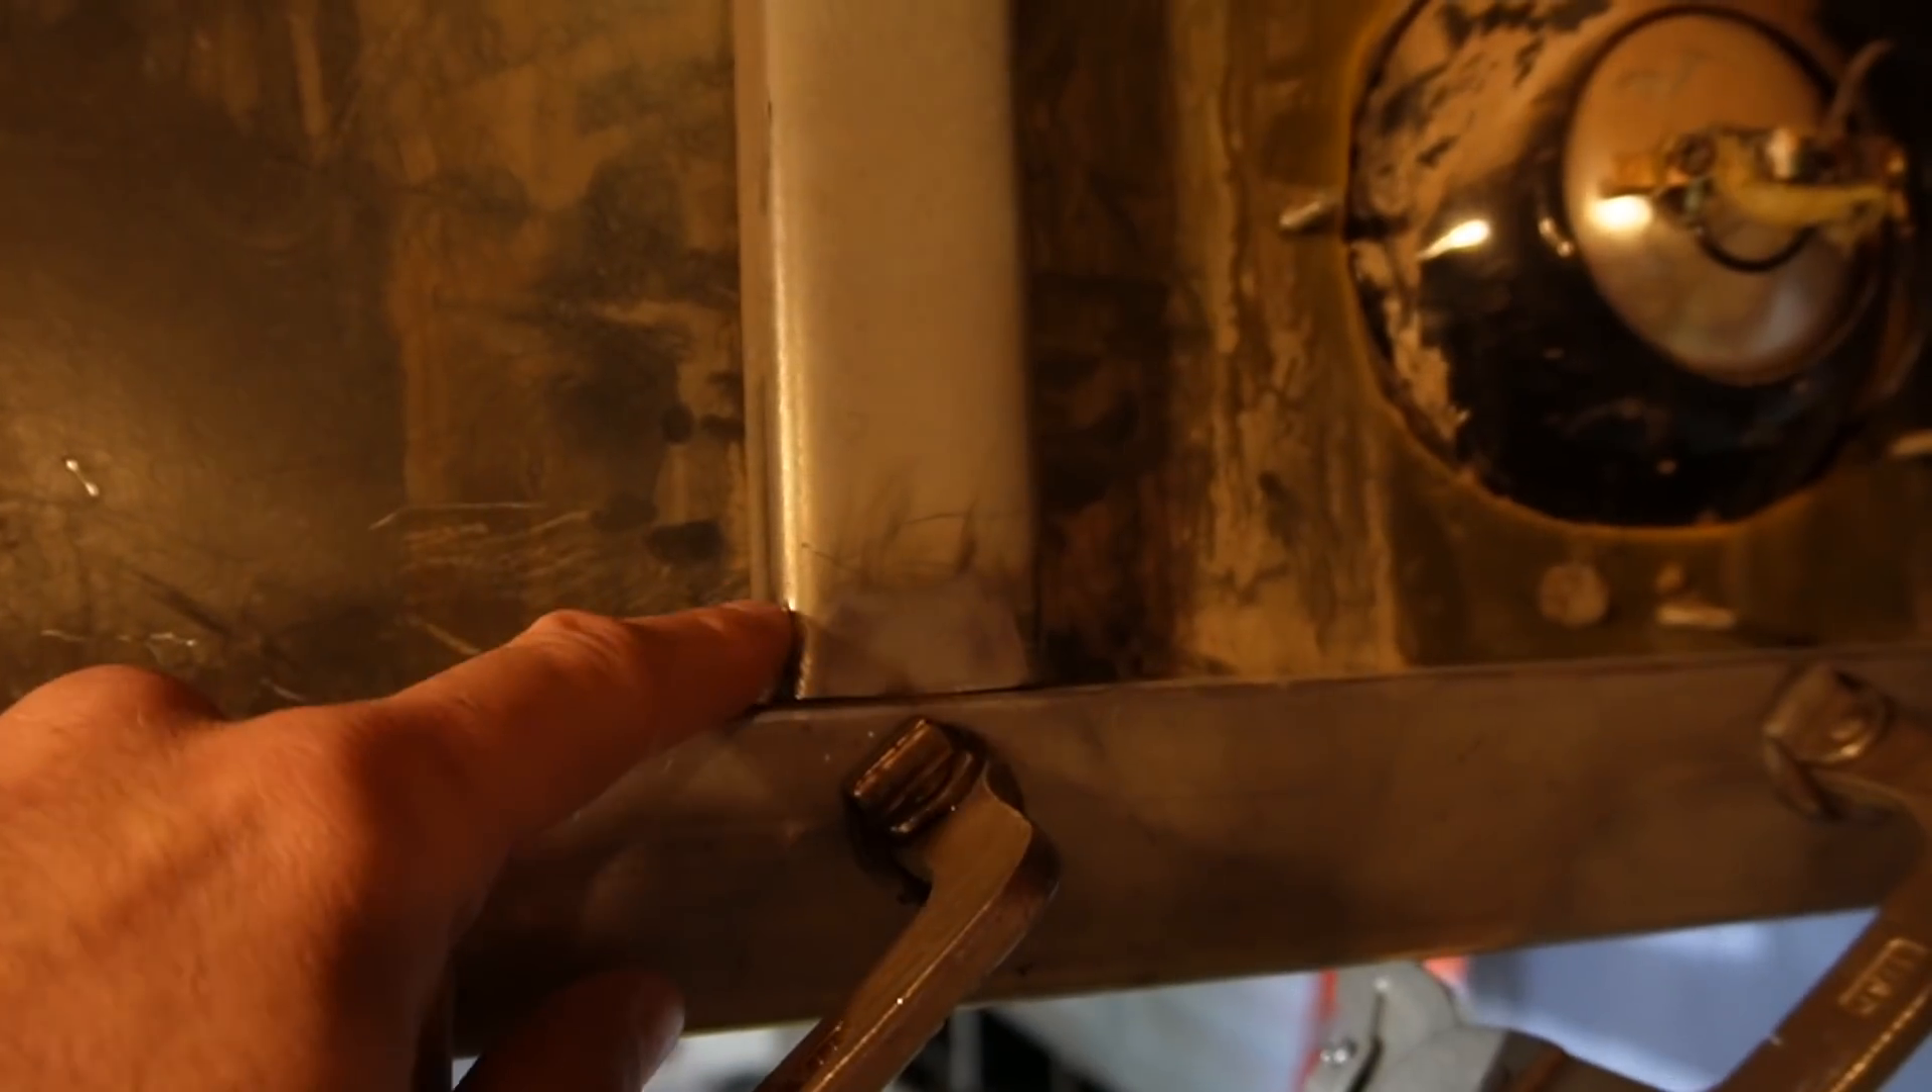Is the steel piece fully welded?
No.